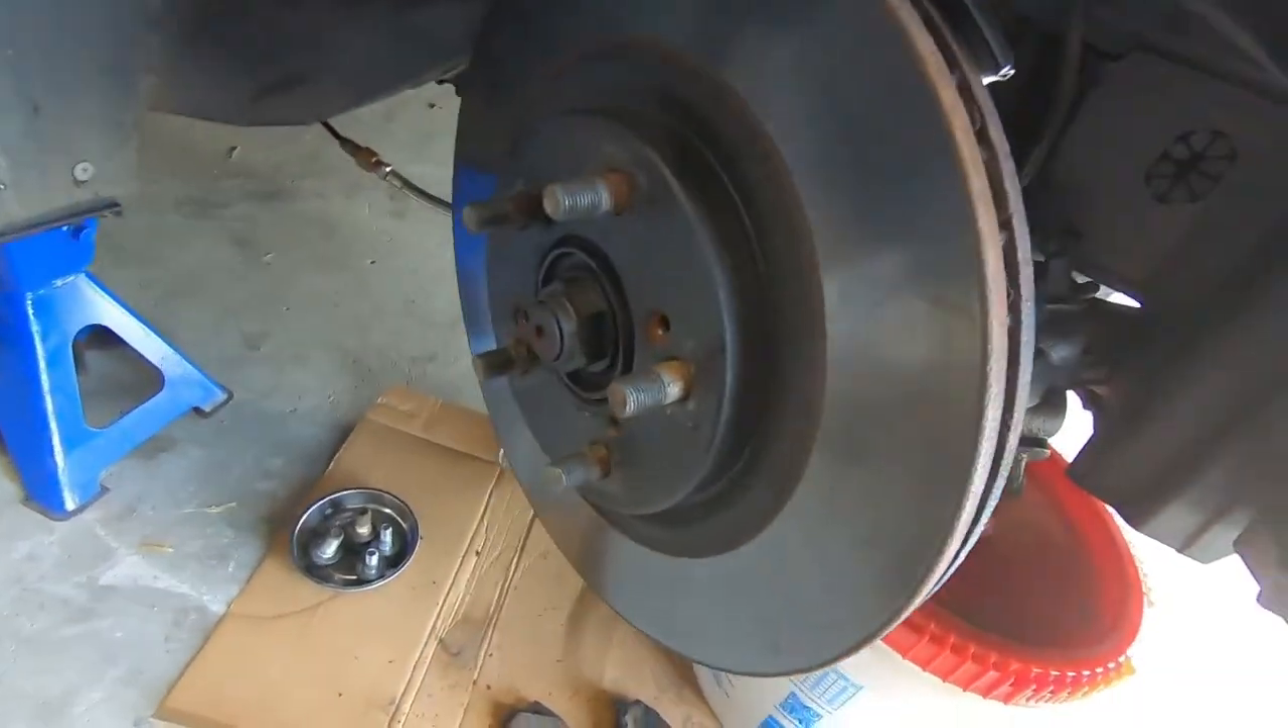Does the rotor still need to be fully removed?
Yes.